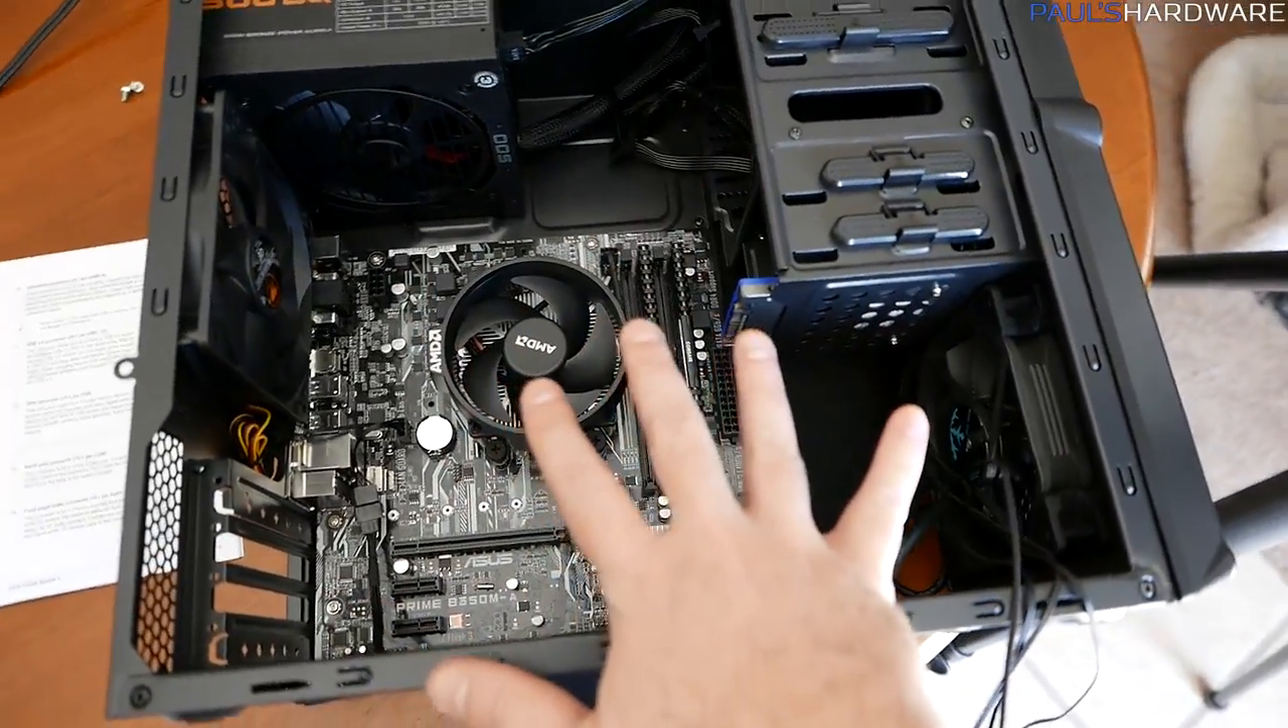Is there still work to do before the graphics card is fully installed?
Yes.